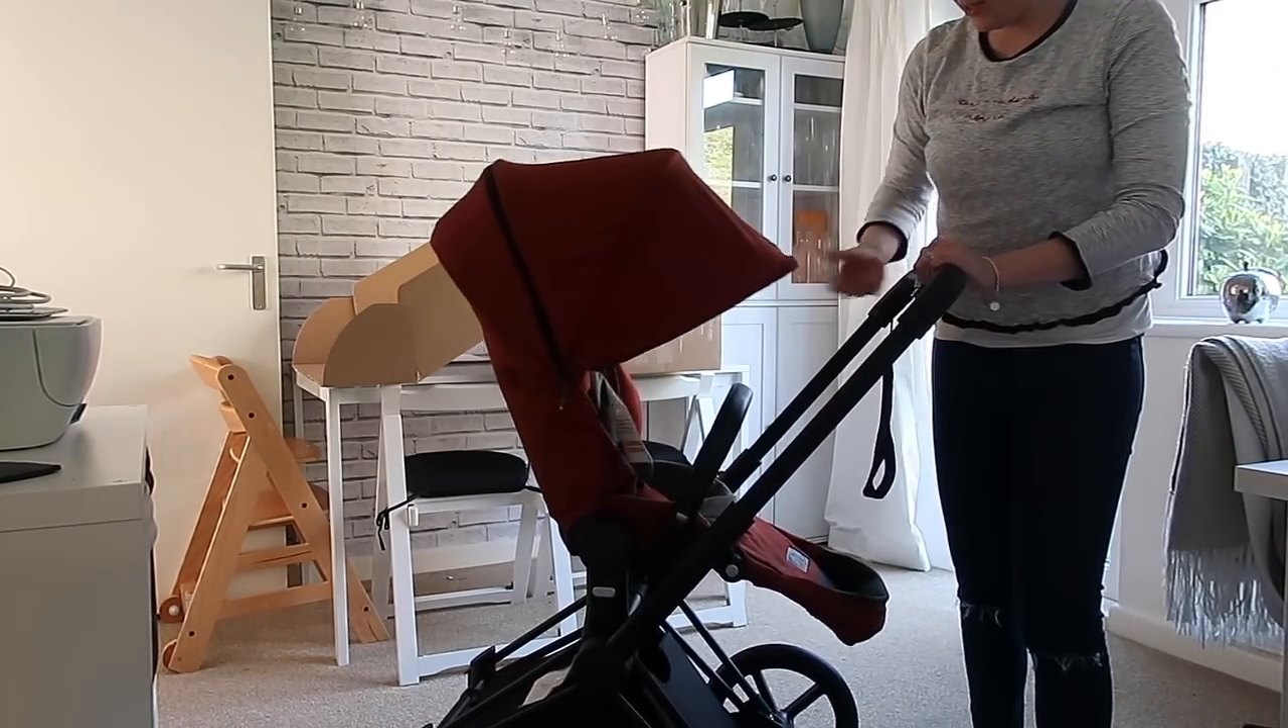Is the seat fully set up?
Yes.